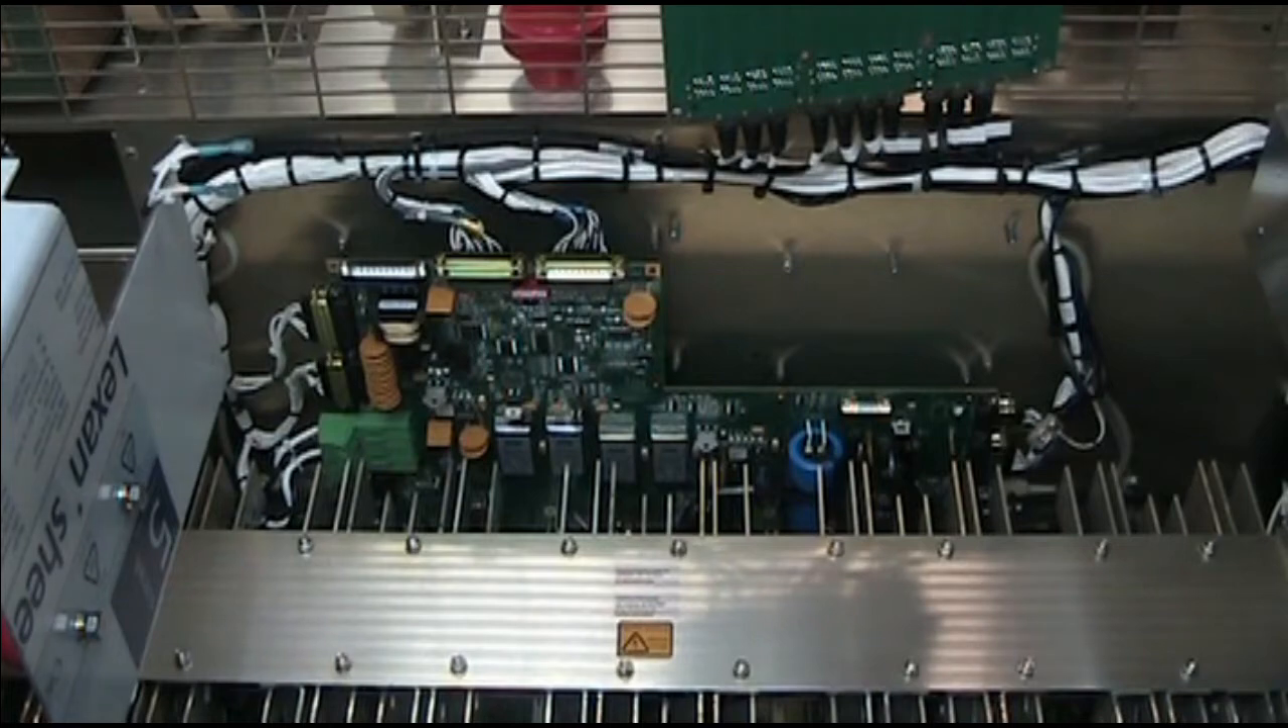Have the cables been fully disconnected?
No.